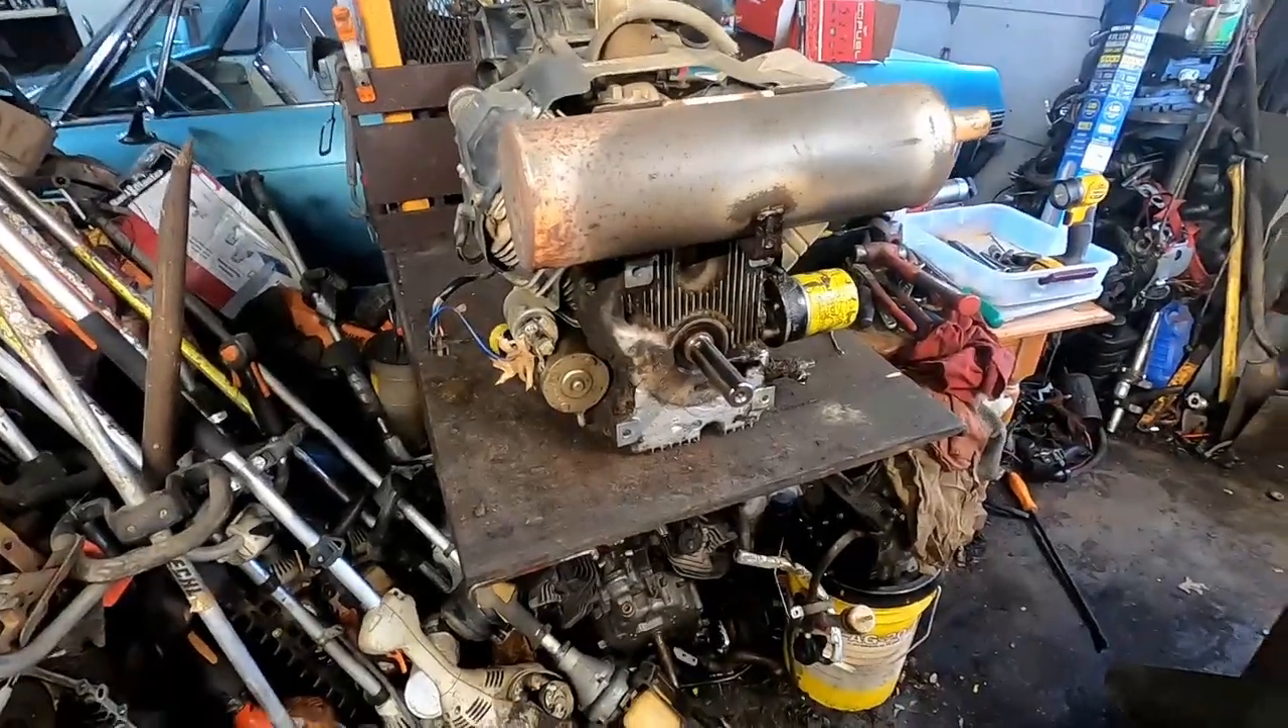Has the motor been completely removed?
Yes.